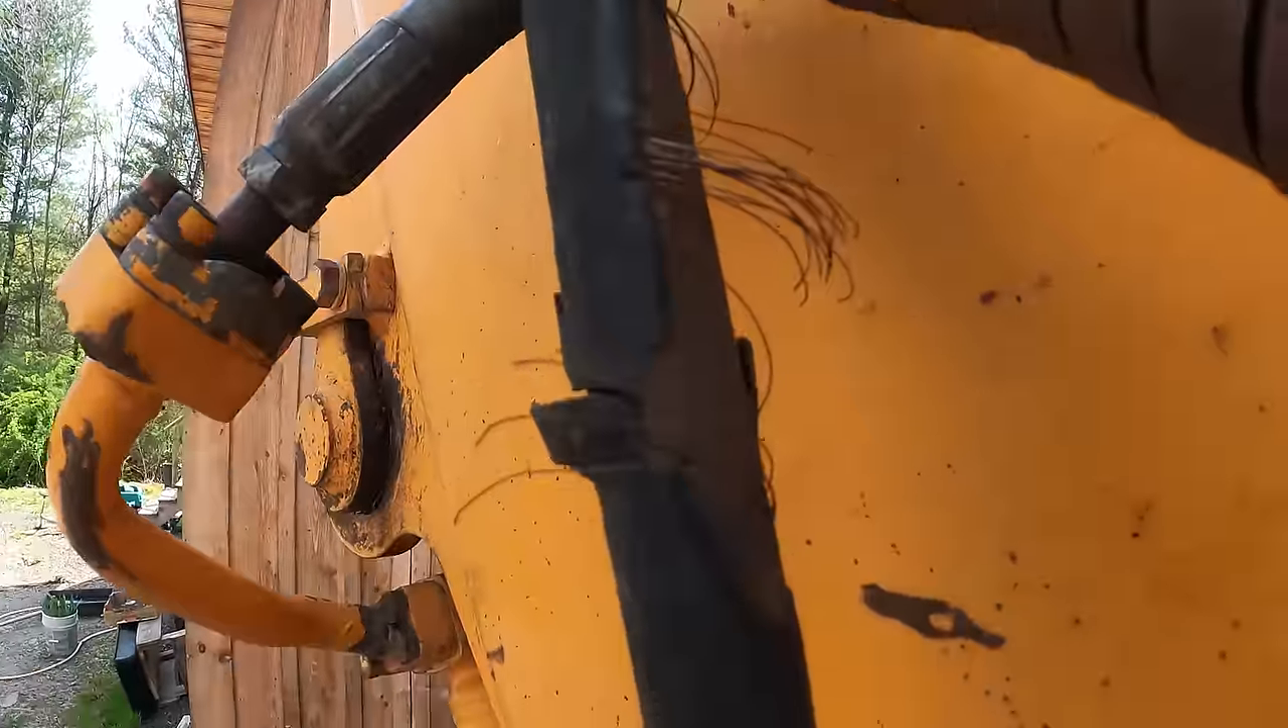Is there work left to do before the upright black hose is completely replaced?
Yes.